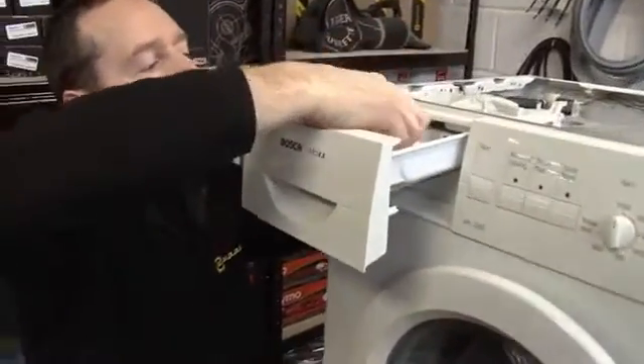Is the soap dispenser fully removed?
No.